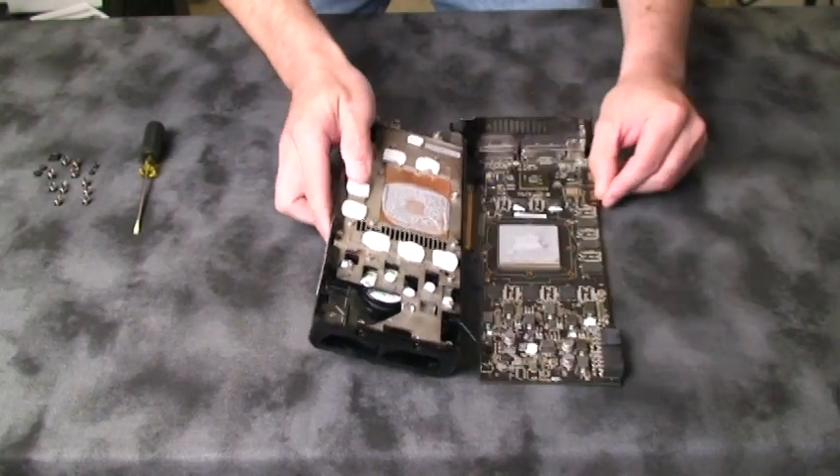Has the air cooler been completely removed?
Yes.